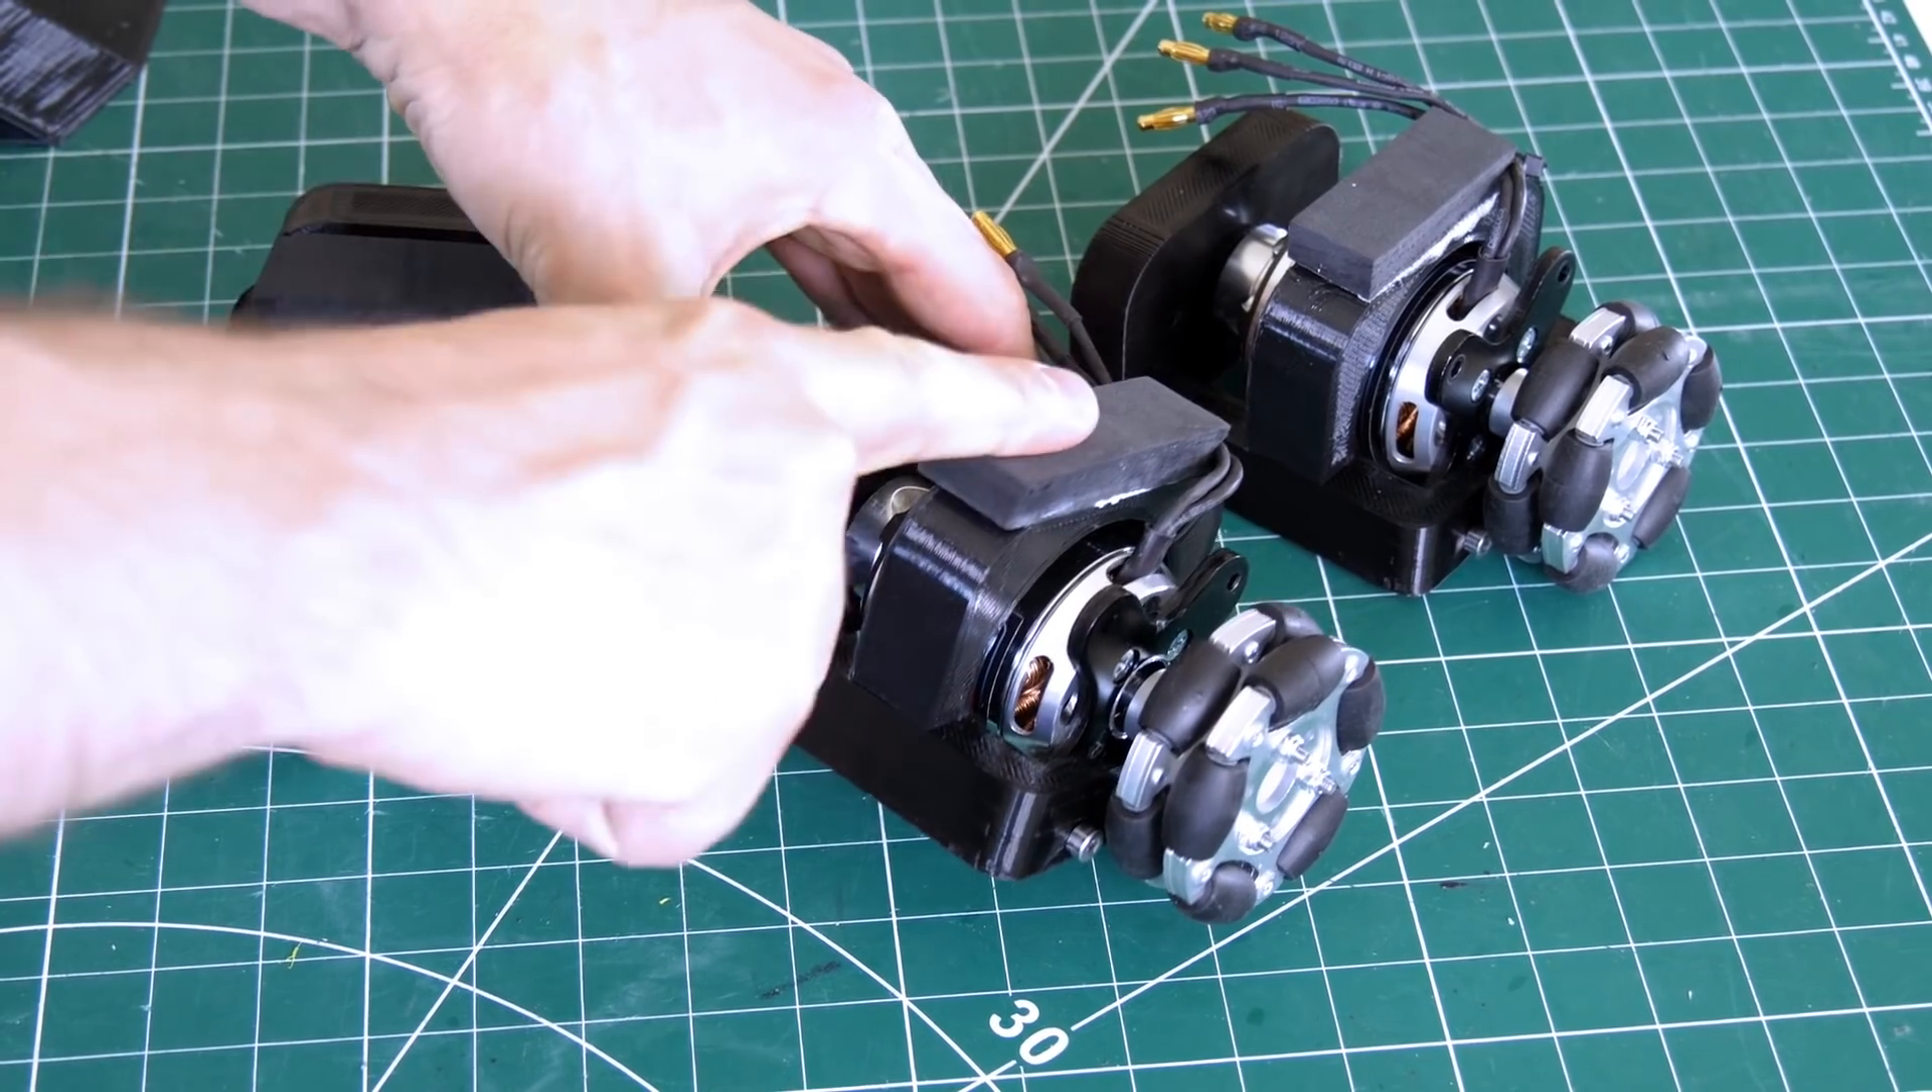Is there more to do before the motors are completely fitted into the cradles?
No.